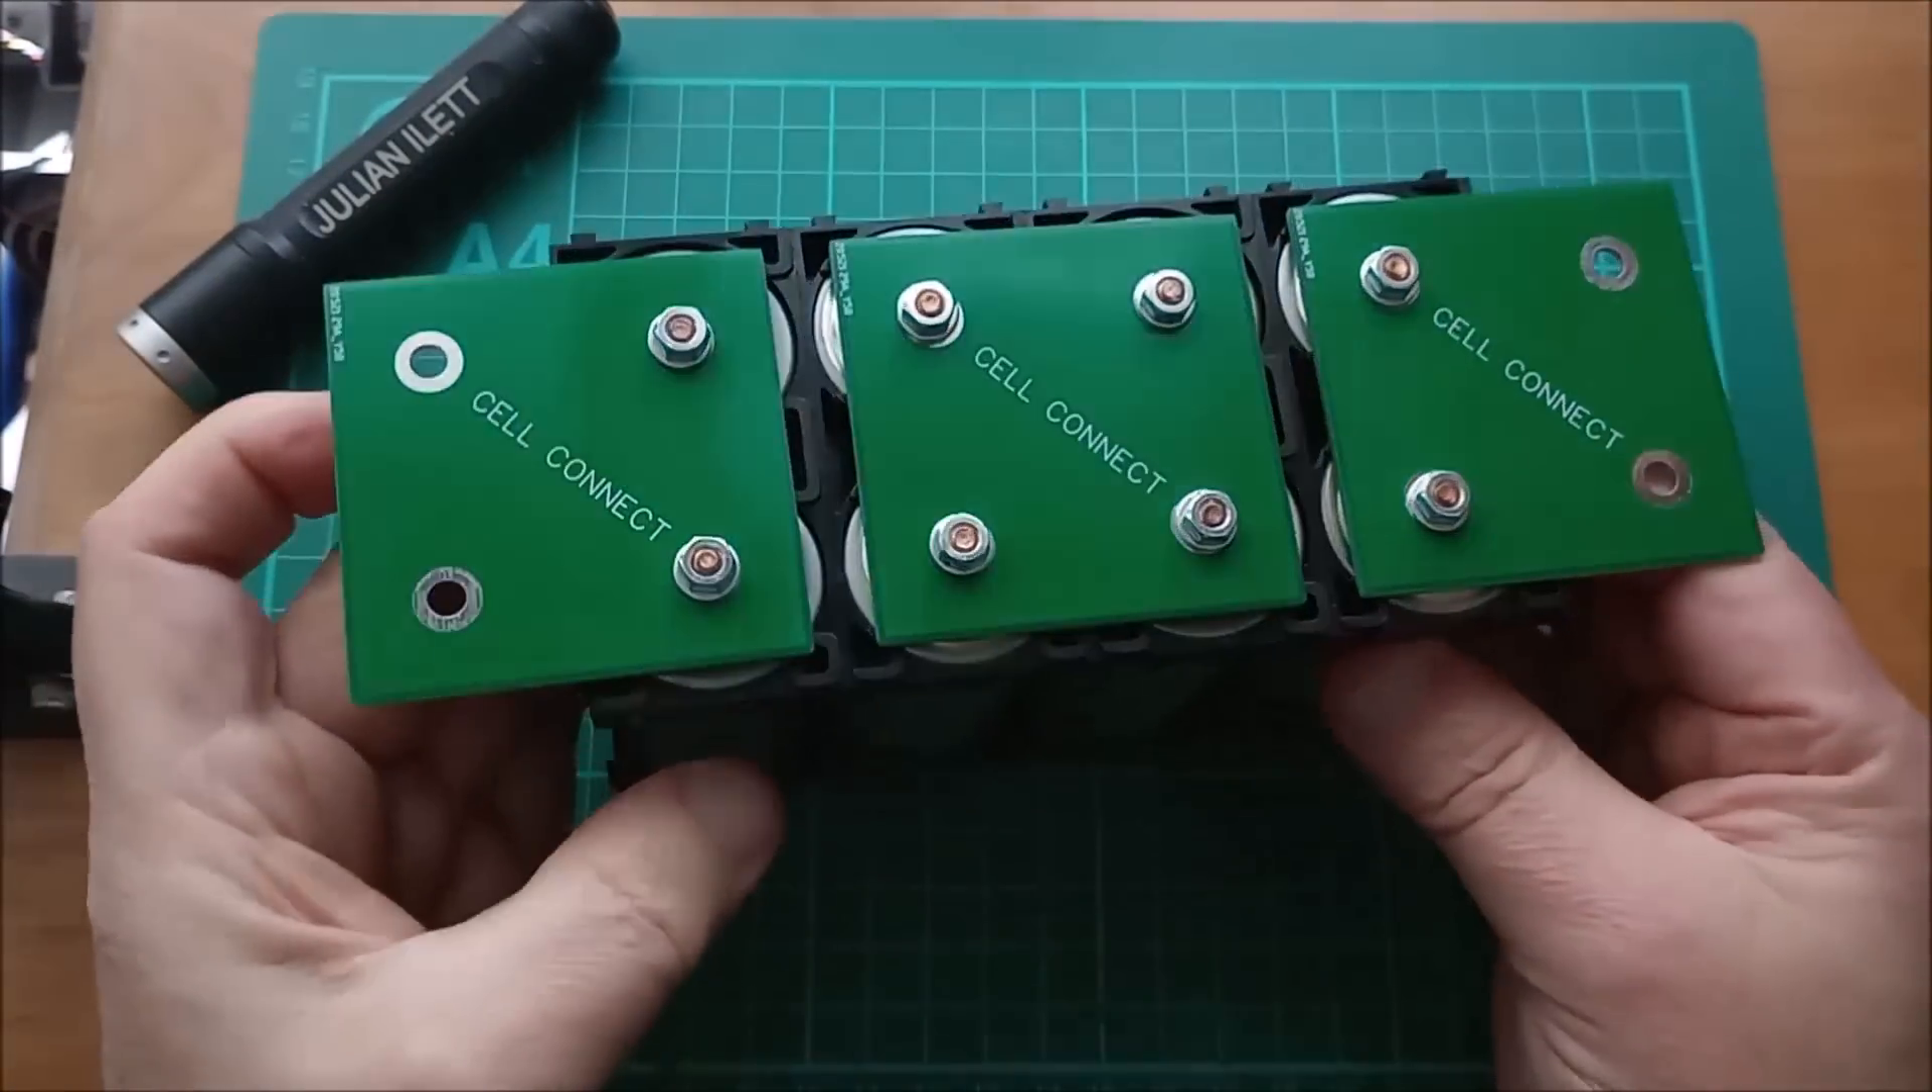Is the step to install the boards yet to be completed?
No.